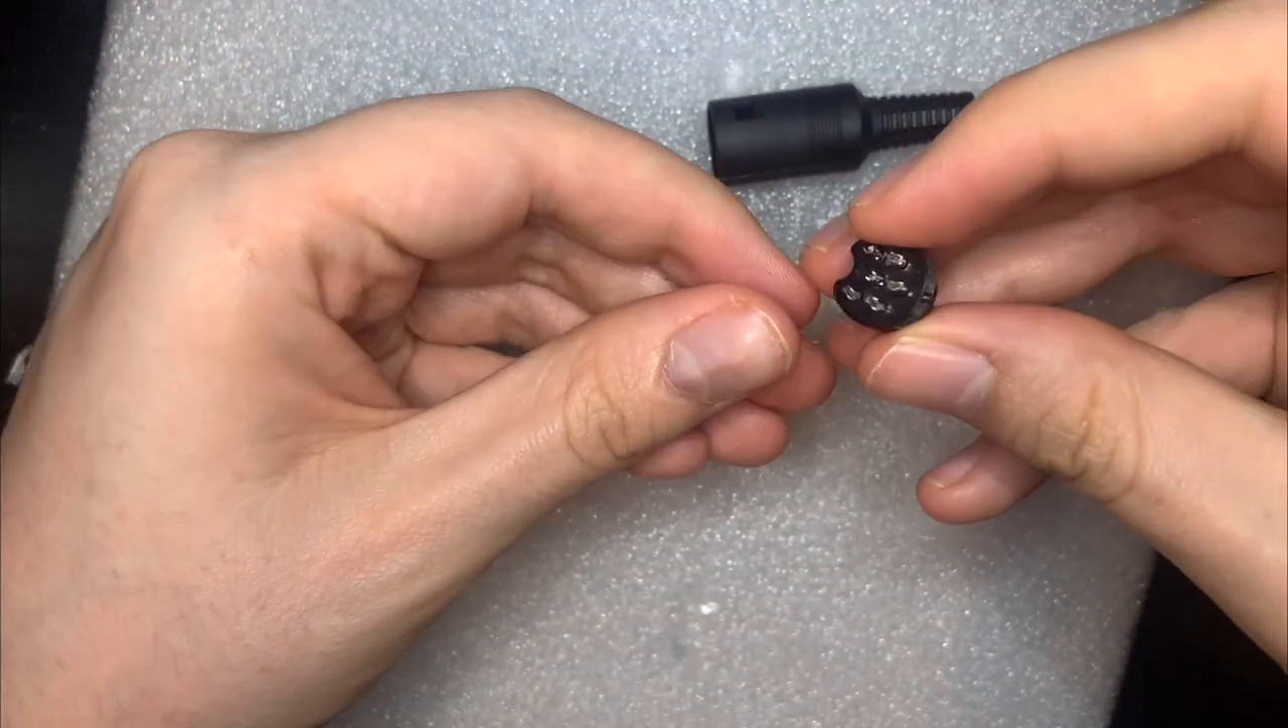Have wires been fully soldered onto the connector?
No.